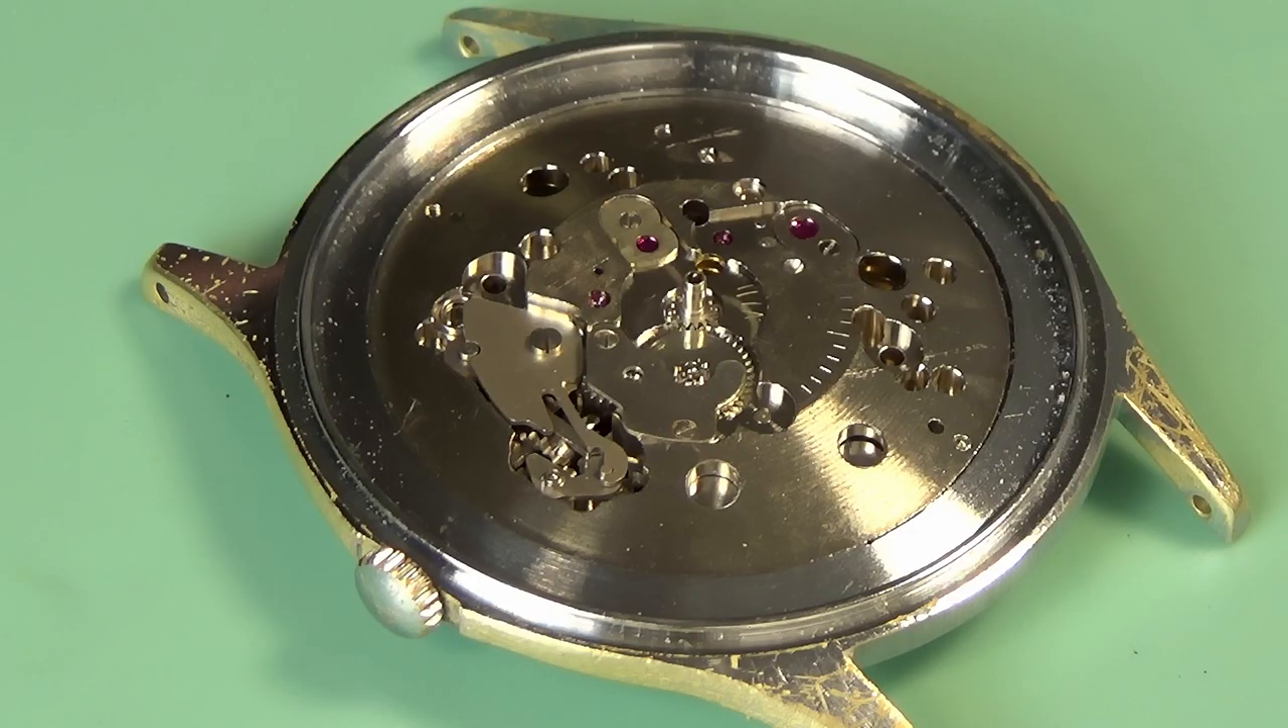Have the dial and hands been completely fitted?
No.